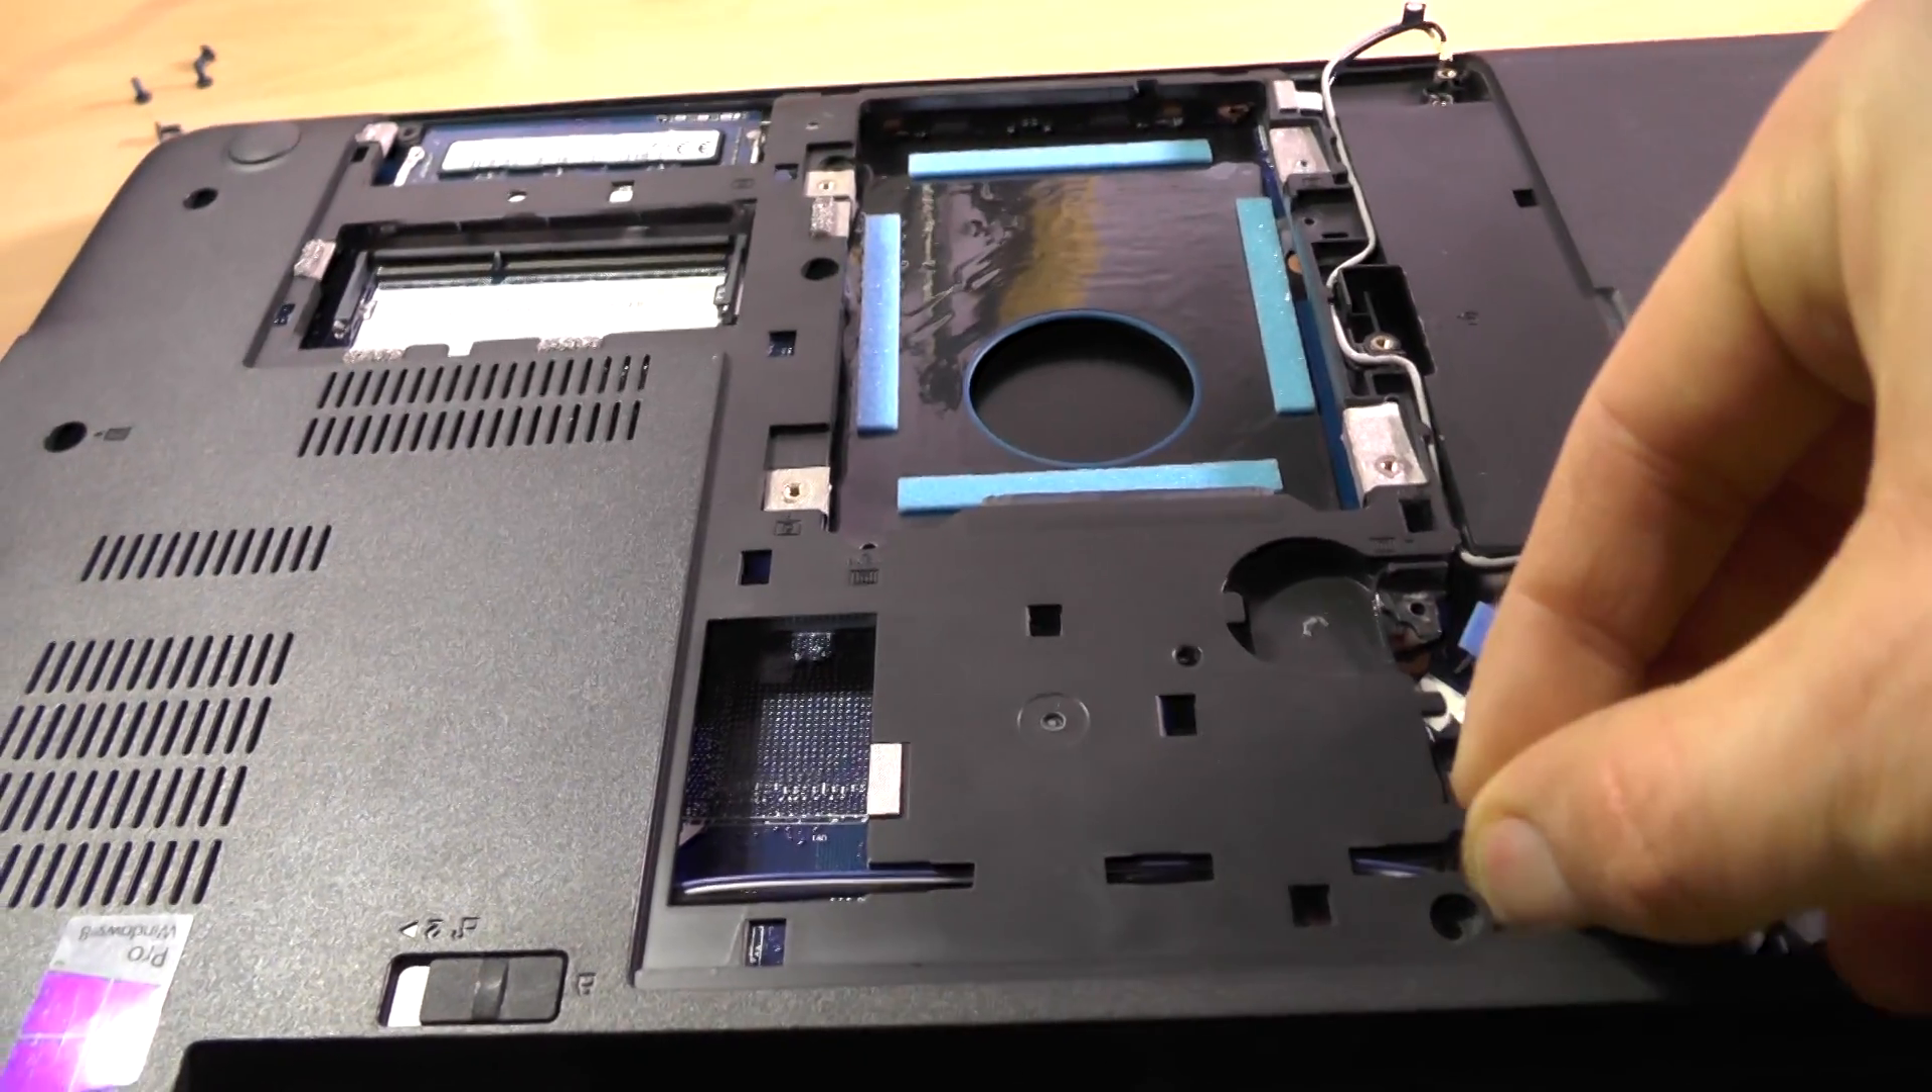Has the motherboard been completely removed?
No.